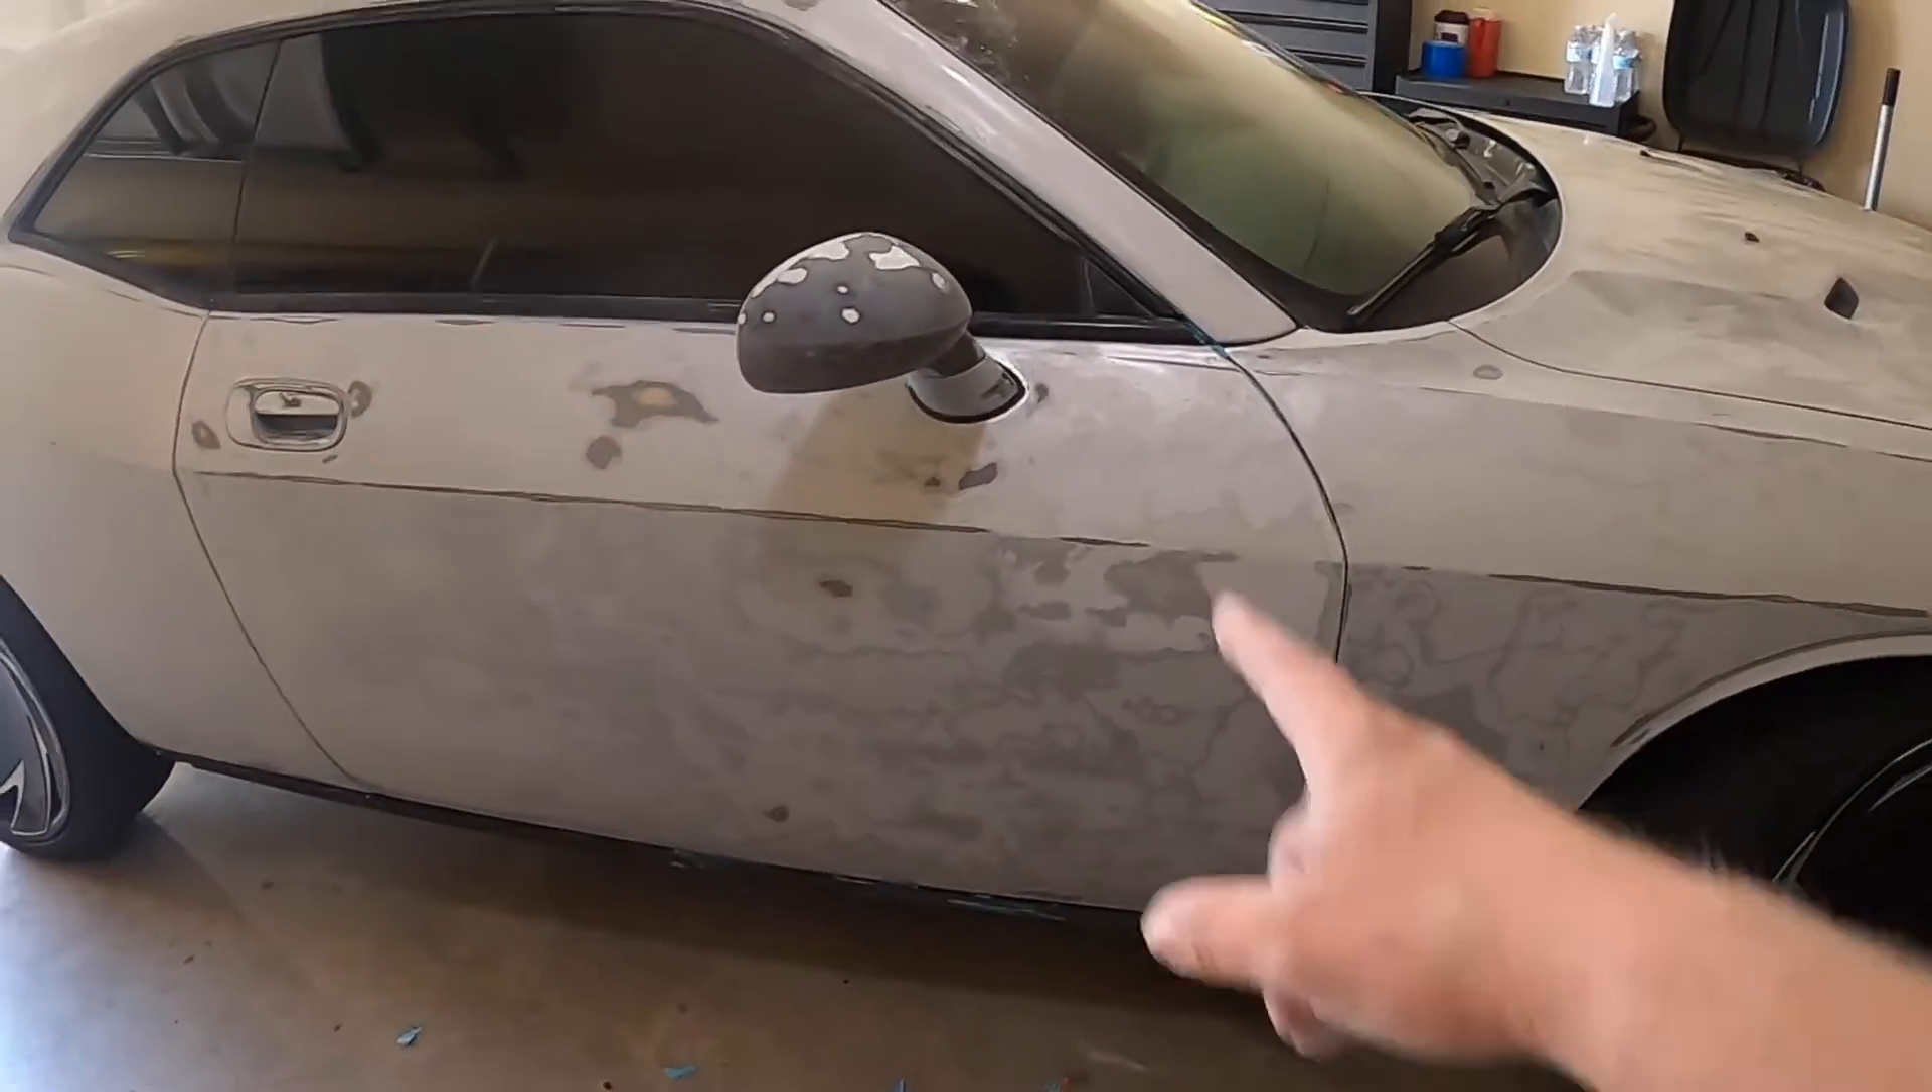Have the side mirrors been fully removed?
No.